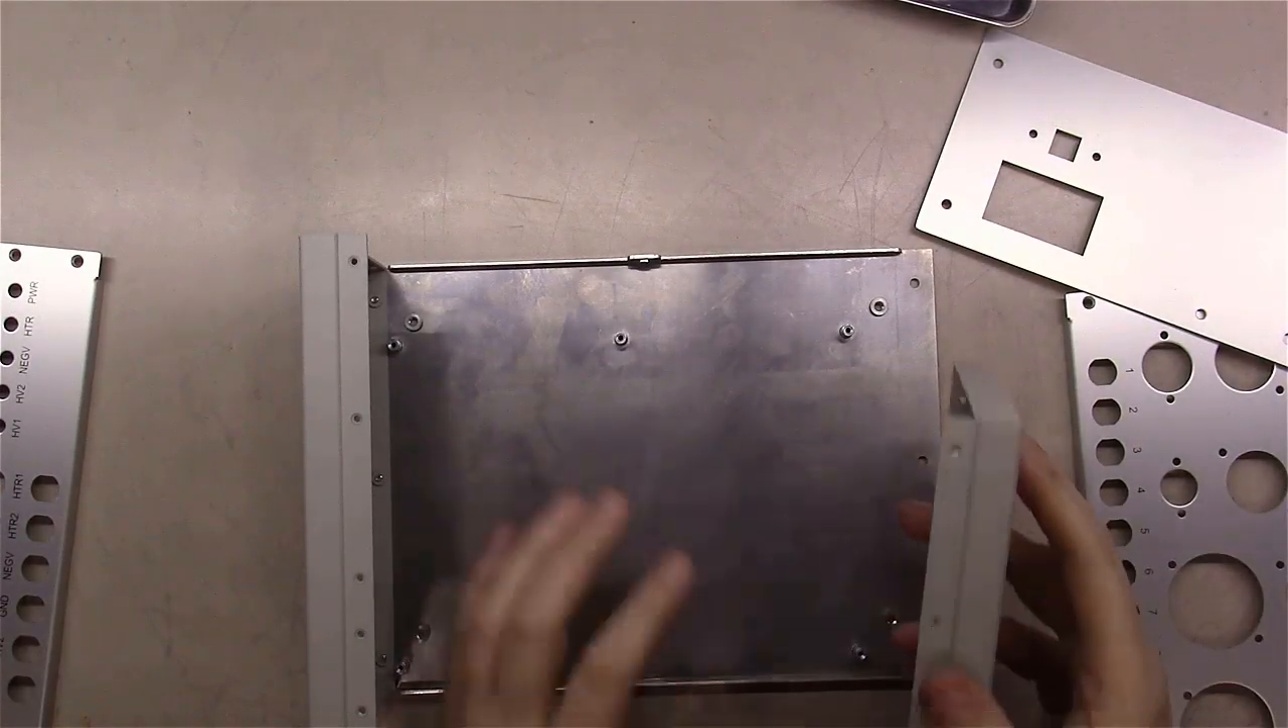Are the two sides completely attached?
No.